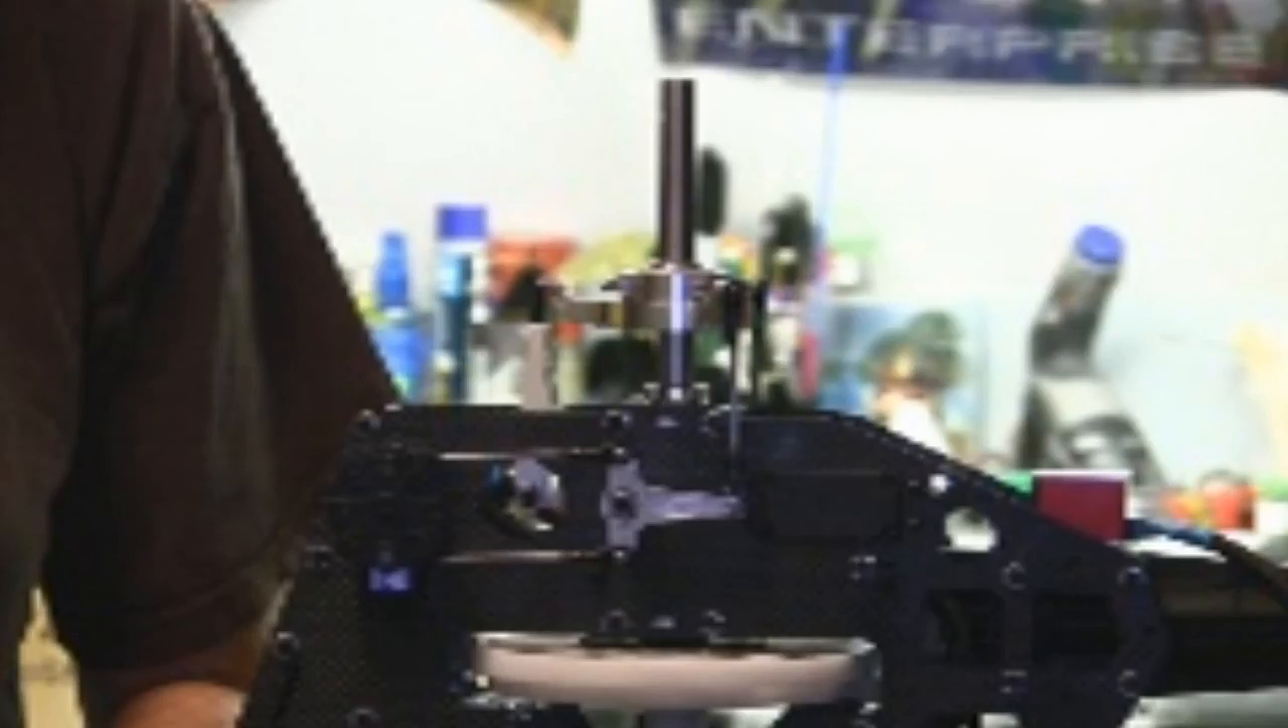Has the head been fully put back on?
No.